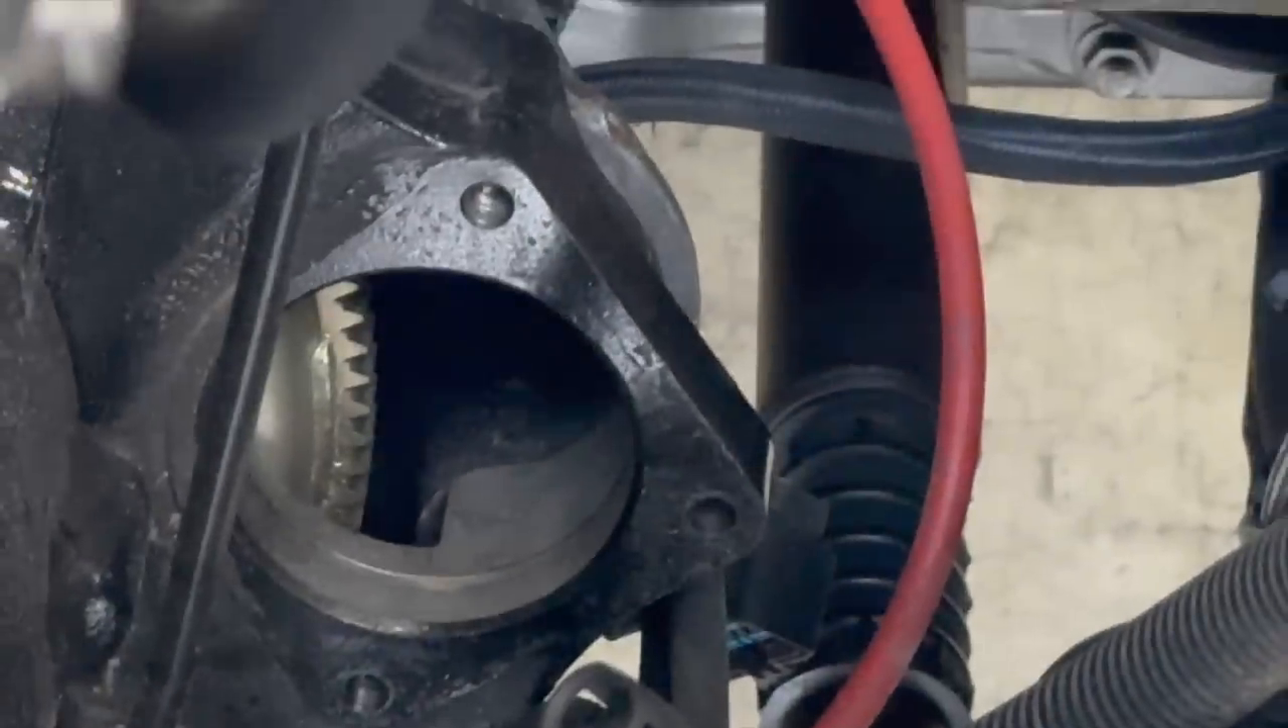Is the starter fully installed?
No.